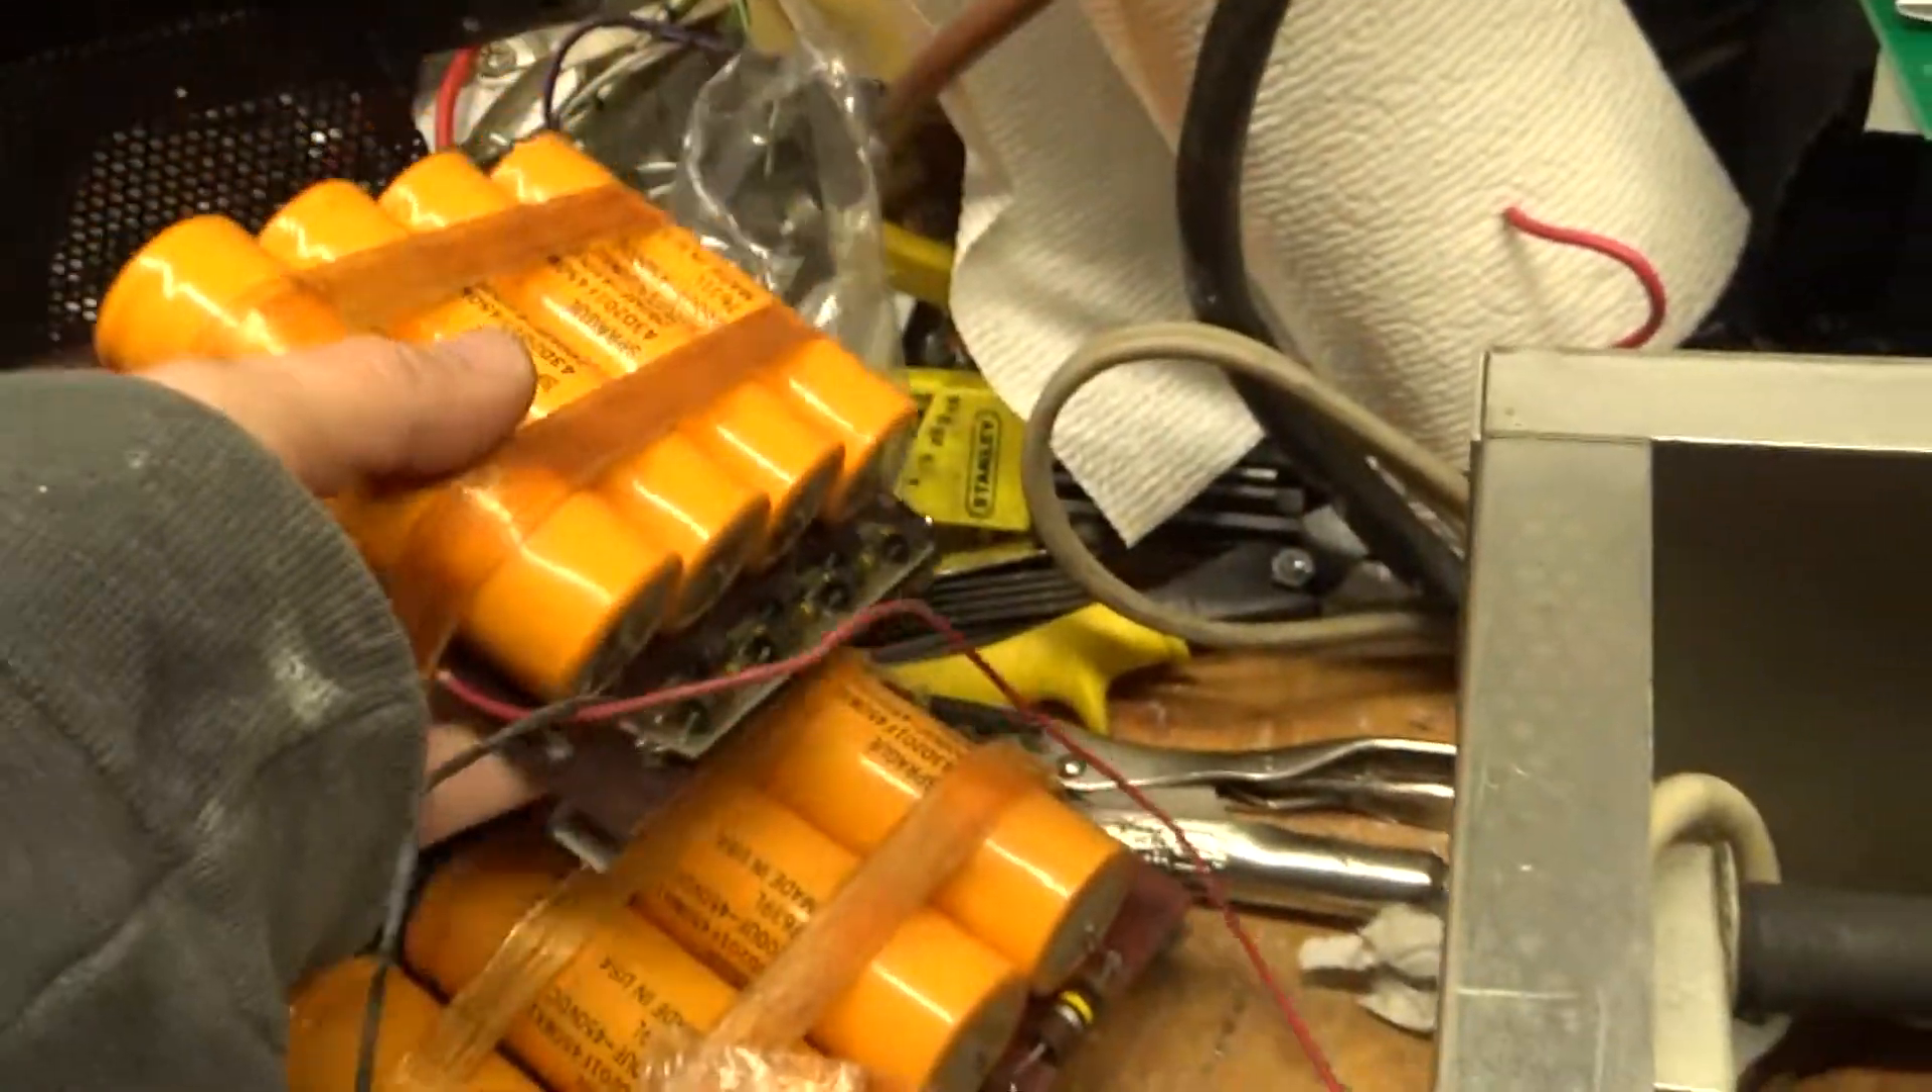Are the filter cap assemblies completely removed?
Yes.